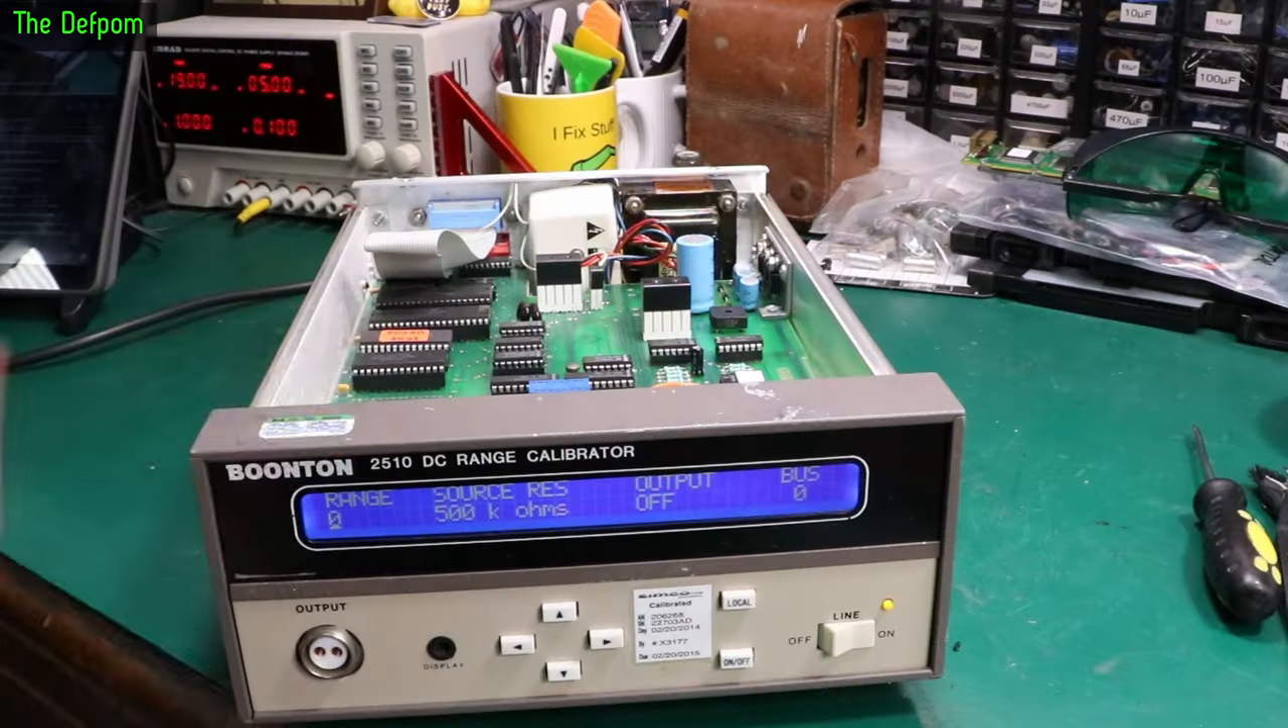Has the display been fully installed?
Yes.